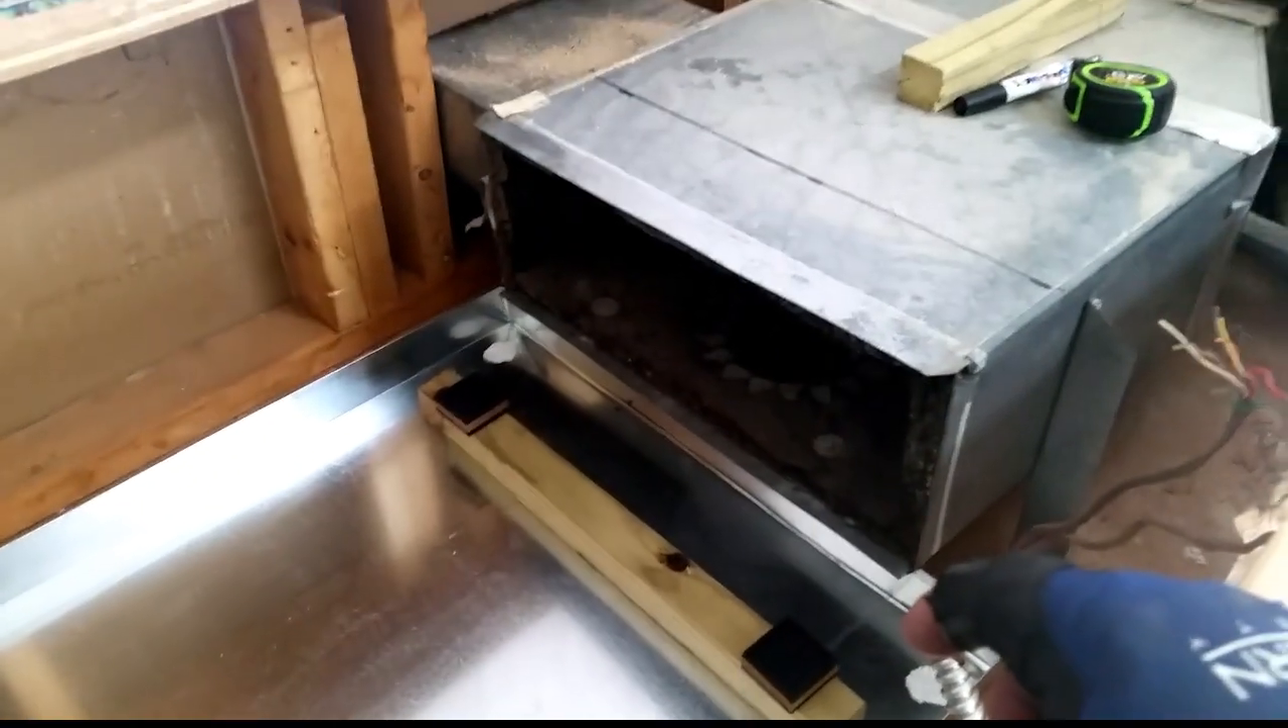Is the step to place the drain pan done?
Yes.